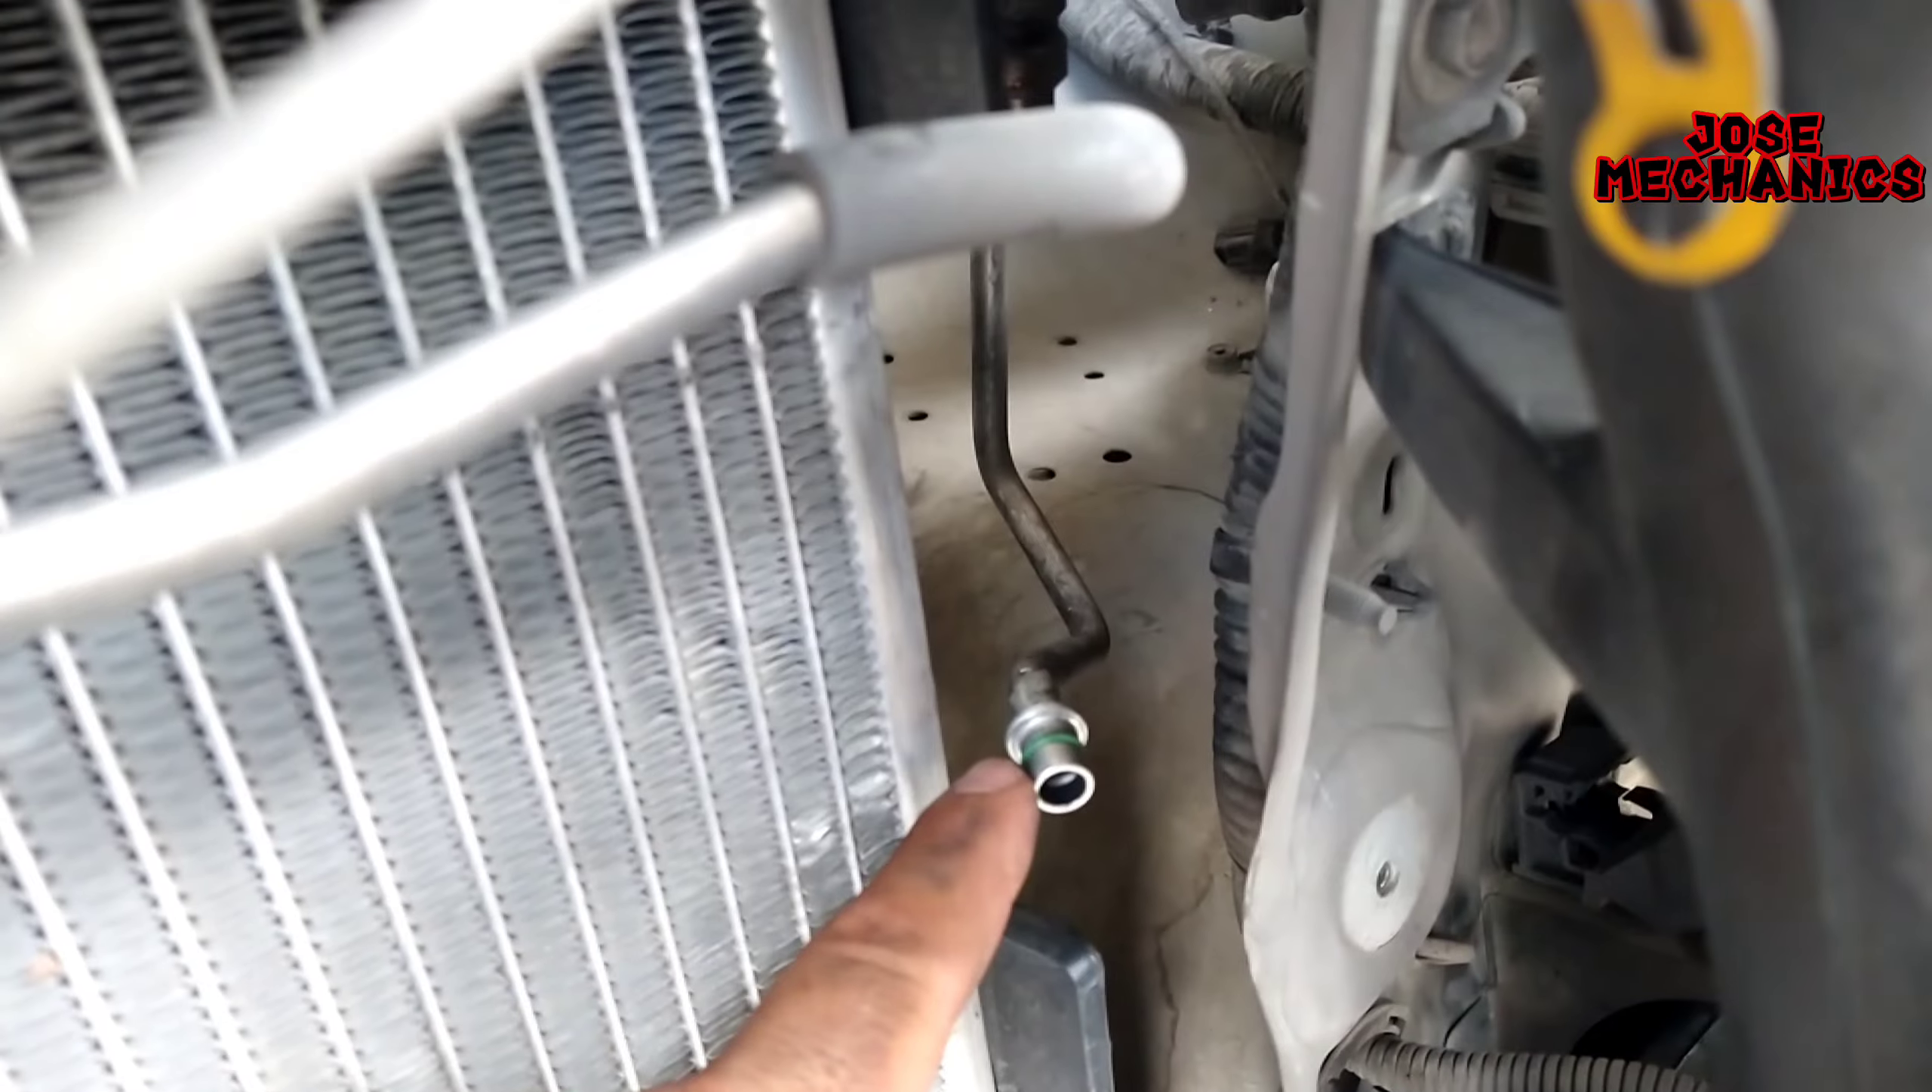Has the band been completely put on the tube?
Yes.